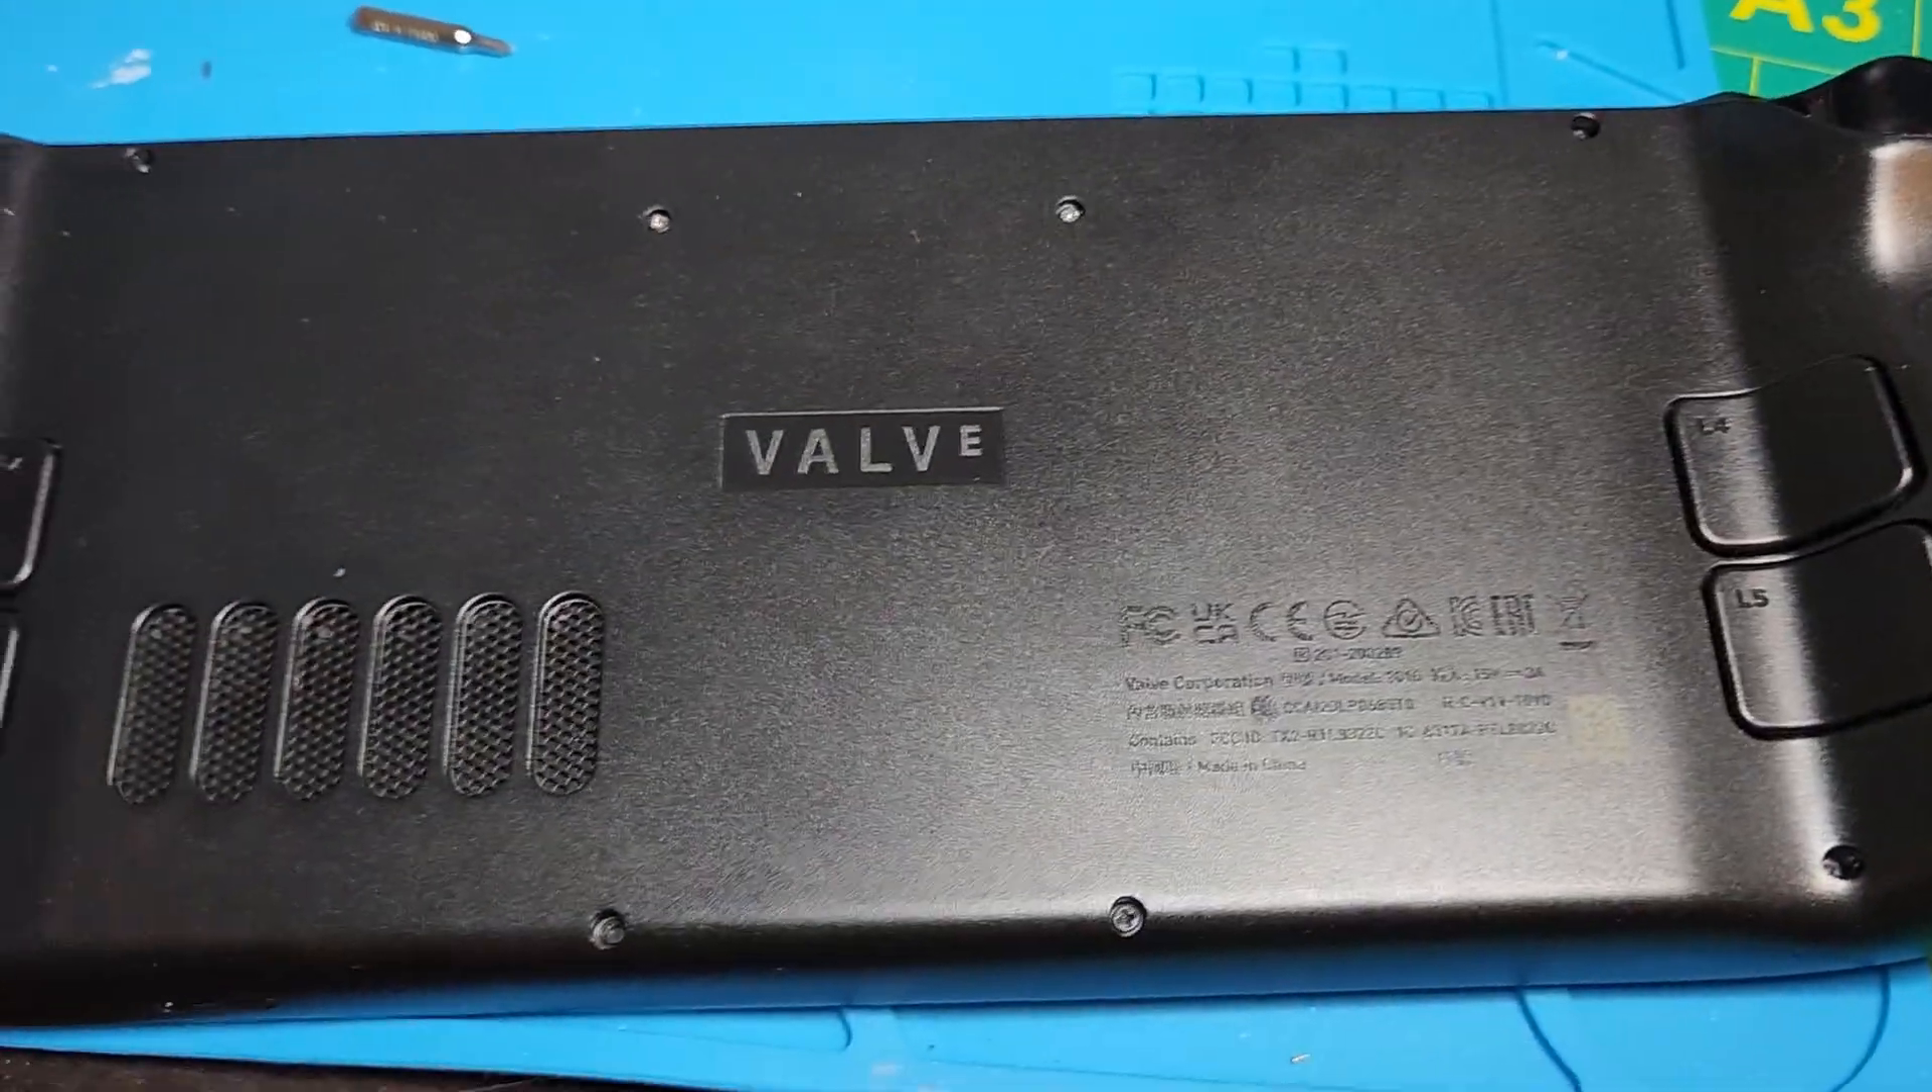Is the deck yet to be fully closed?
No.